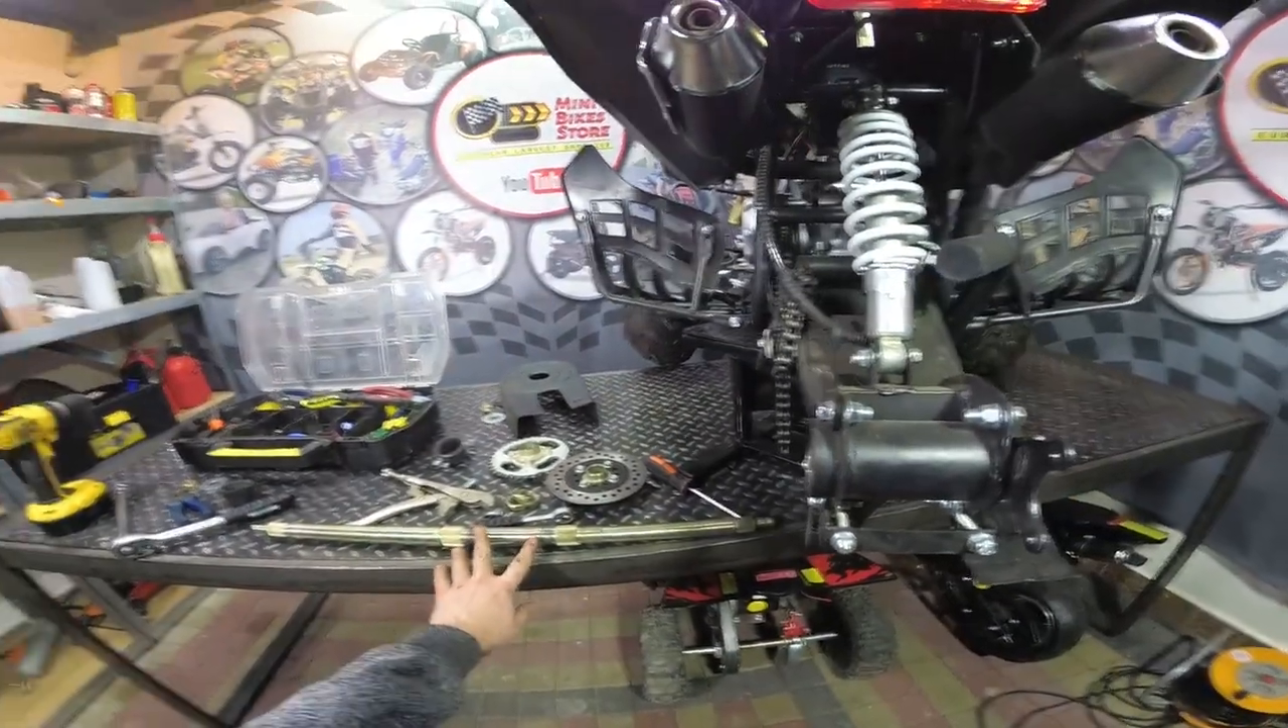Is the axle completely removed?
Yes.